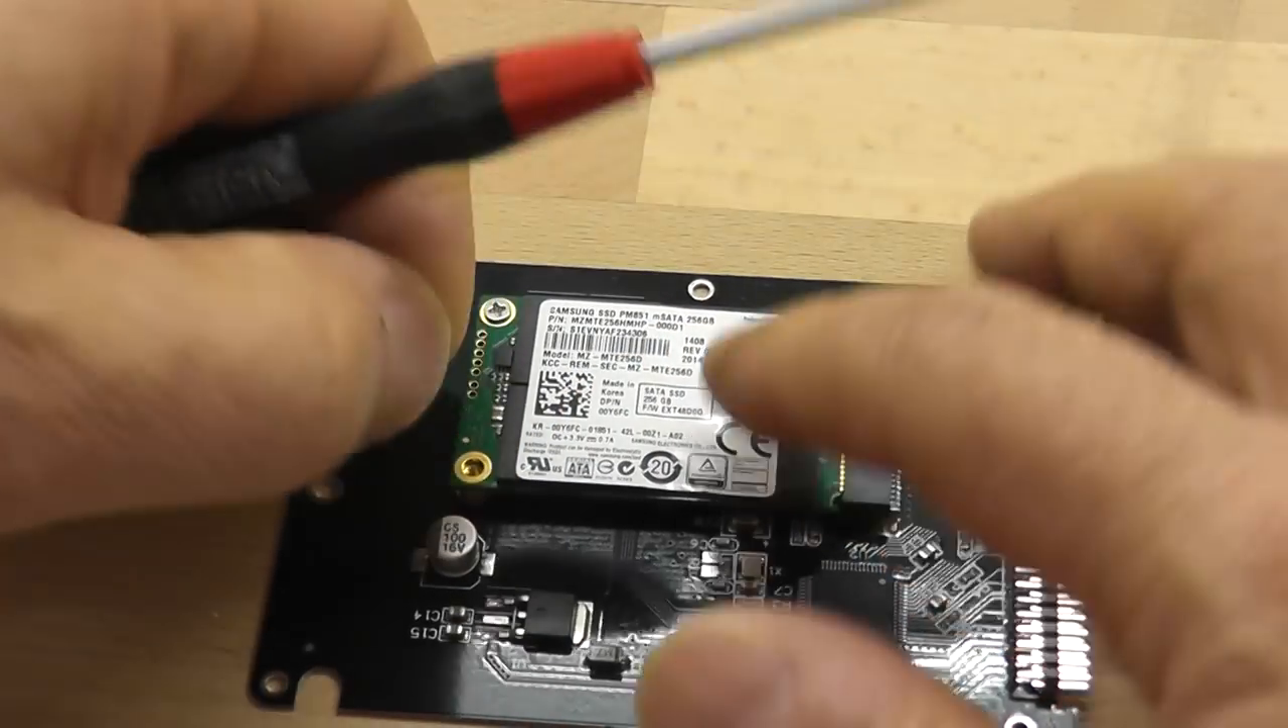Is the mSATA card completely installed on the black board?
No.